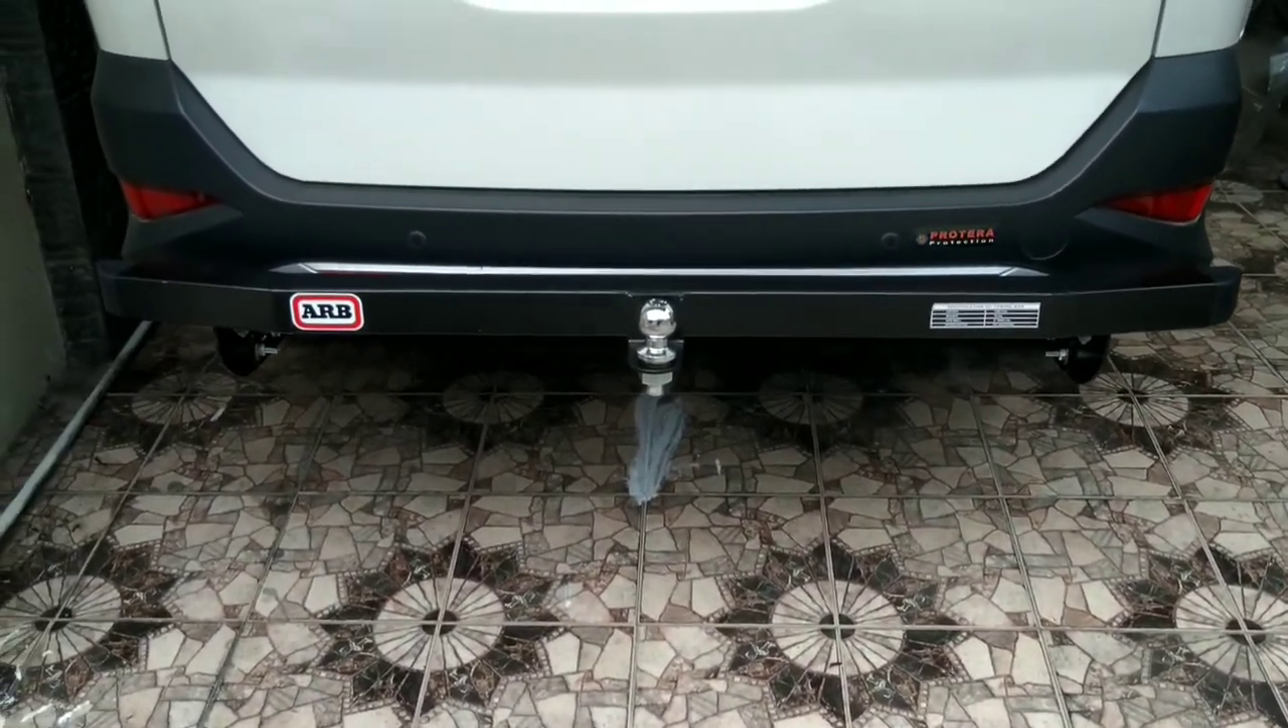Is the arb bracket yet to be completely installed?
No.